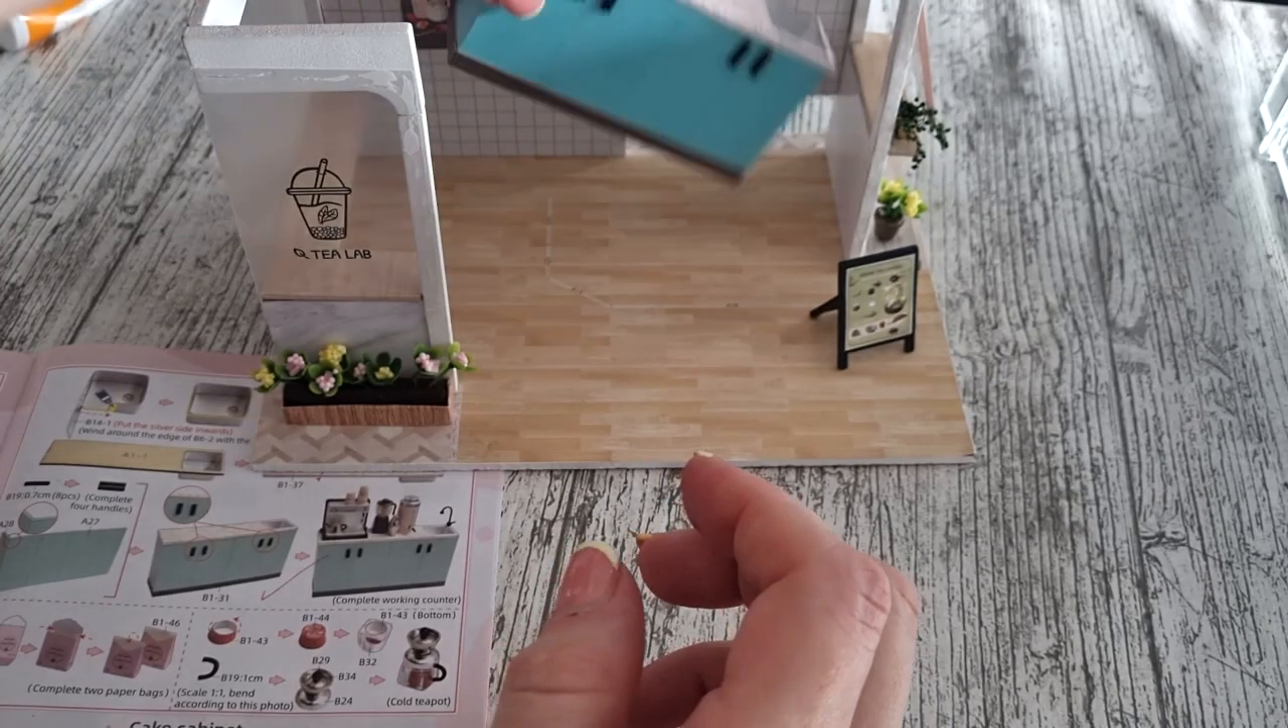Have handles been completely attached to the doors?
Yes.